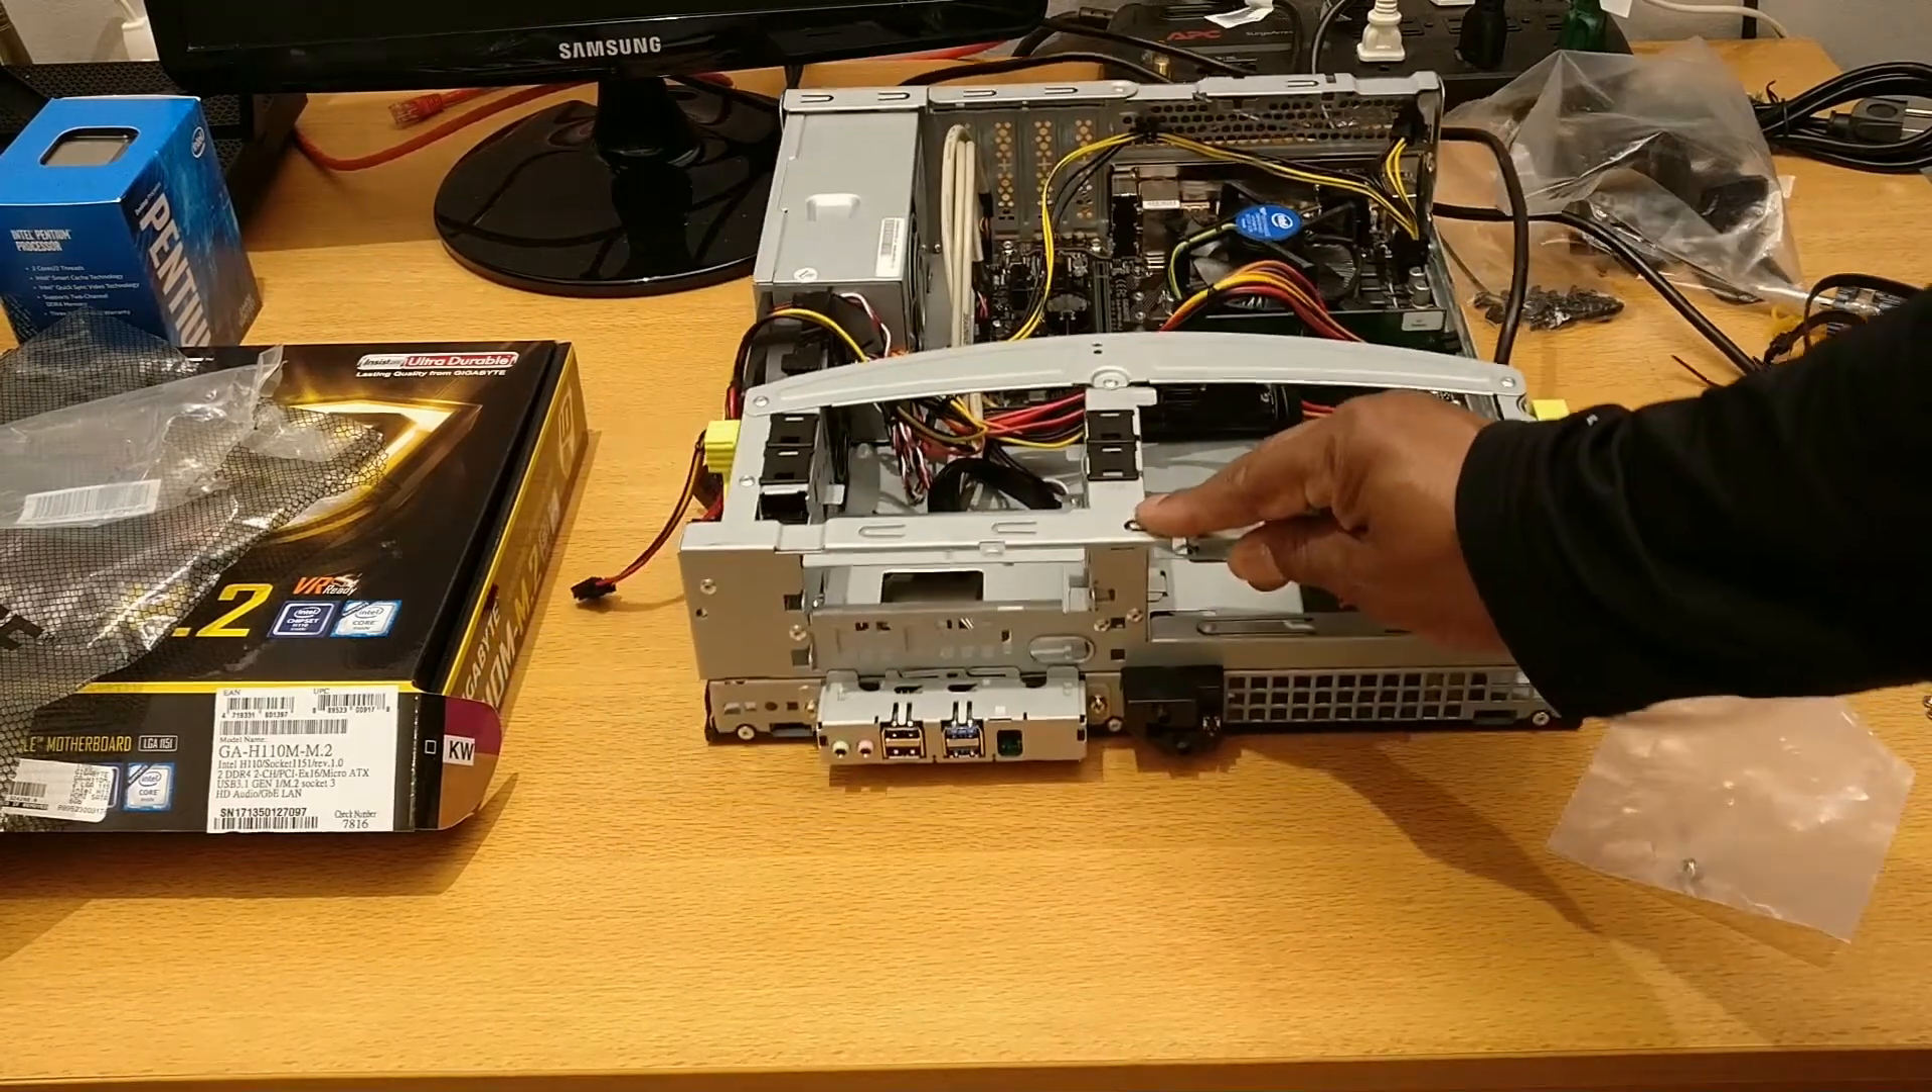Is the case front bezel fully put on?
No.